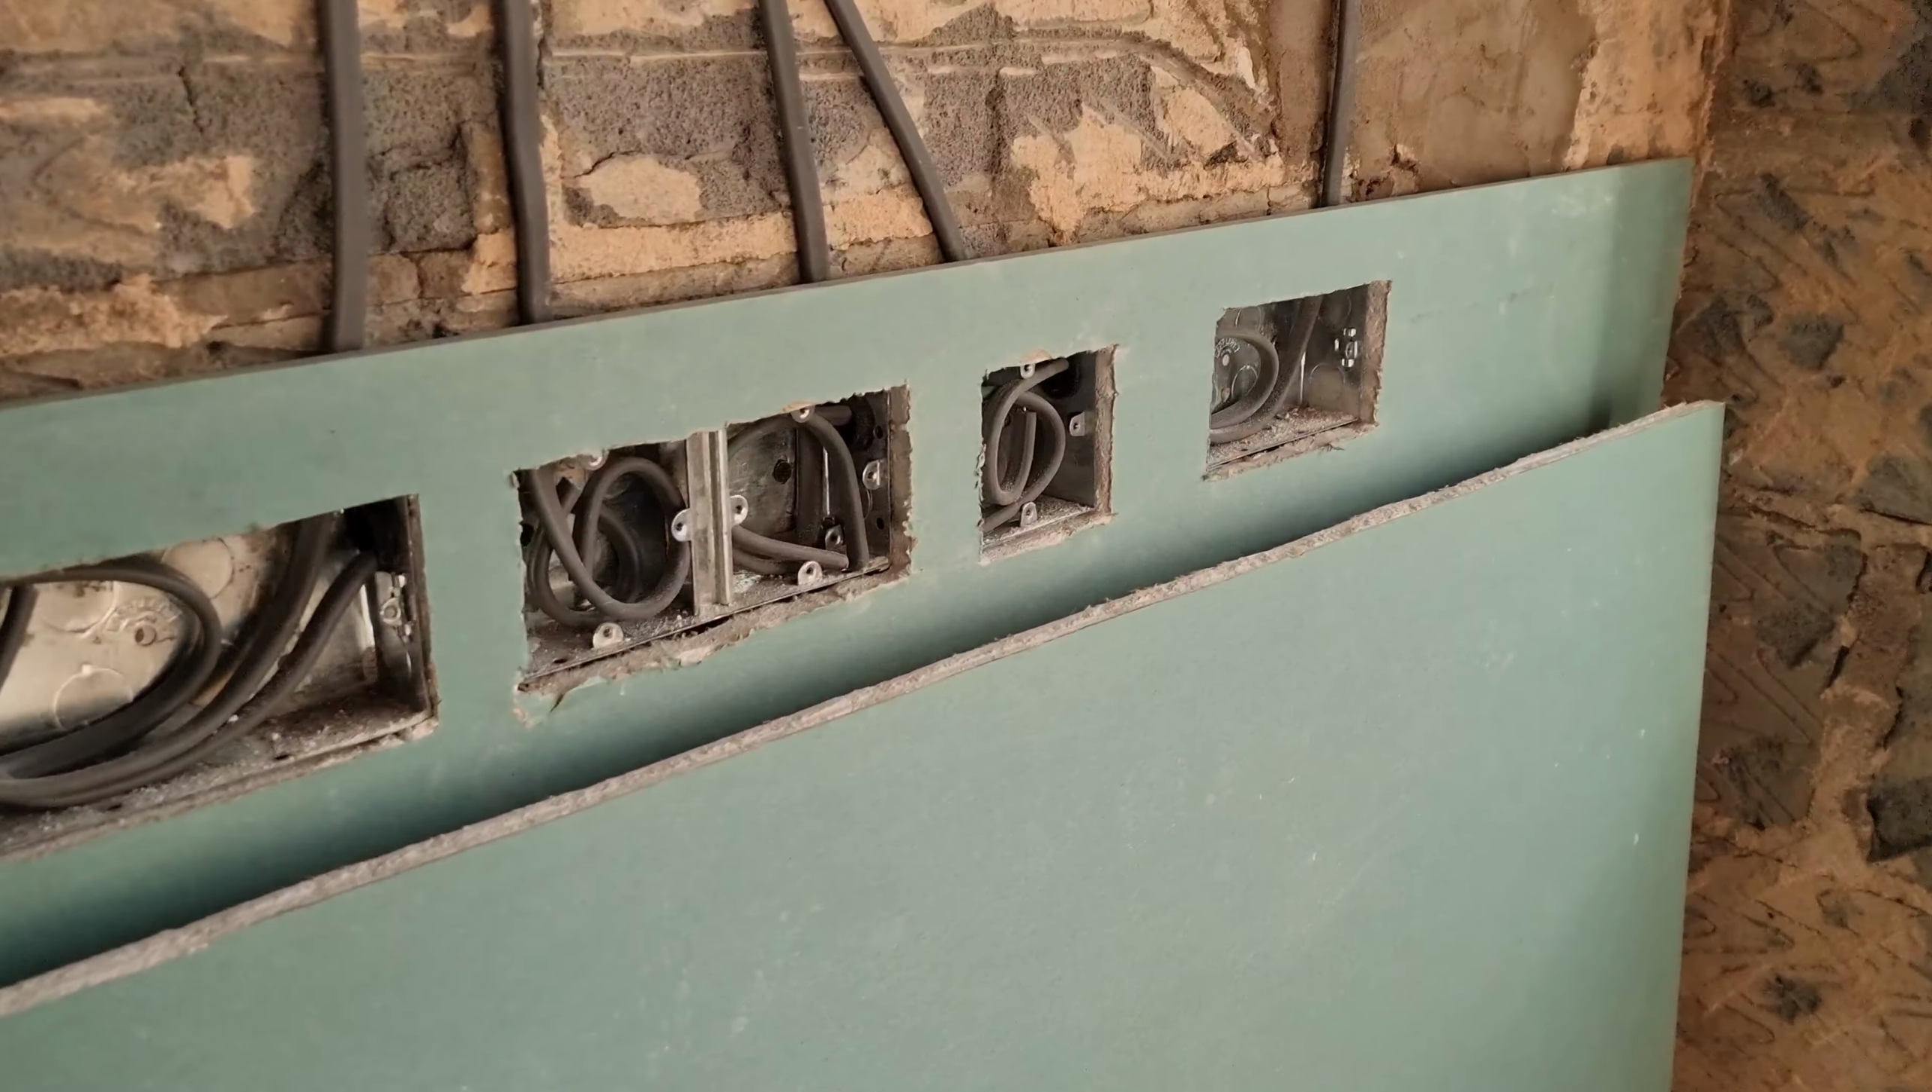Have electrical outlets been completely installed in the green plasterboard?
No.